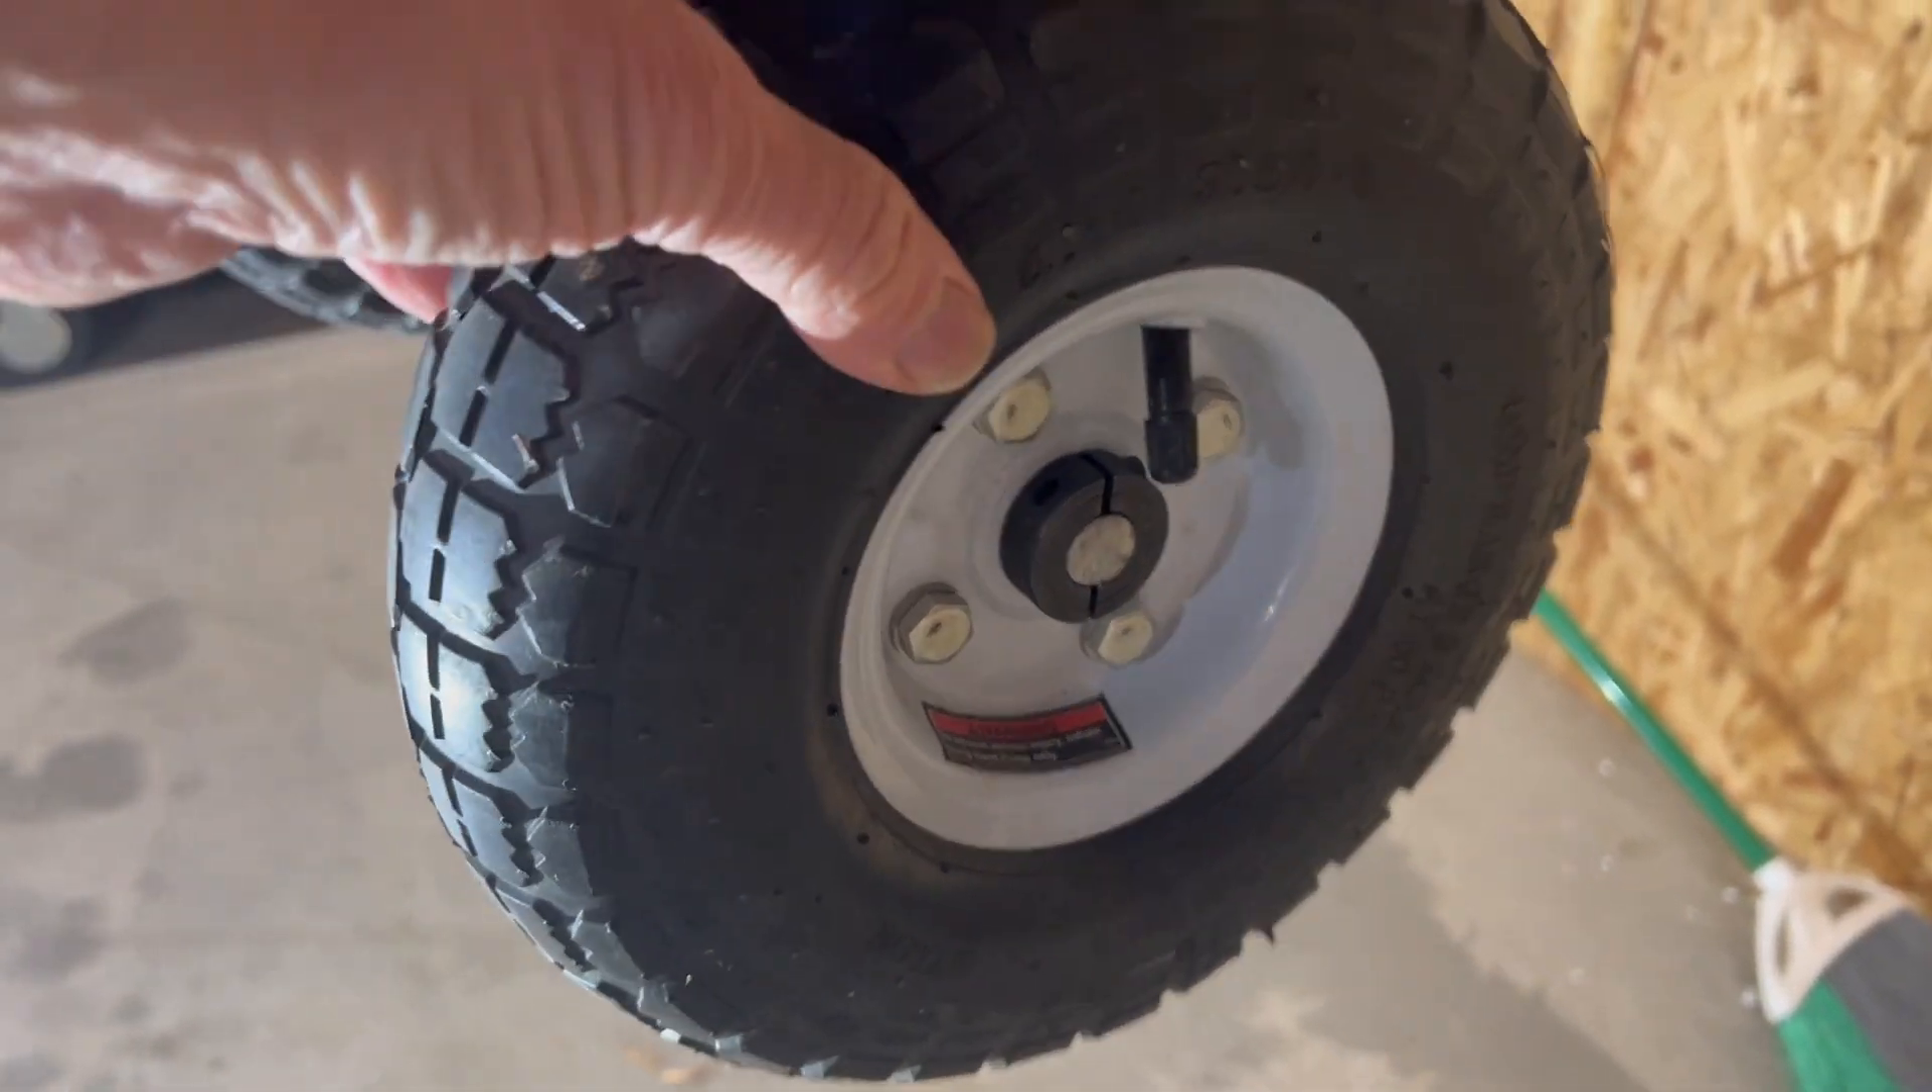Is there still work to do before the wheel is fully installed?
No.